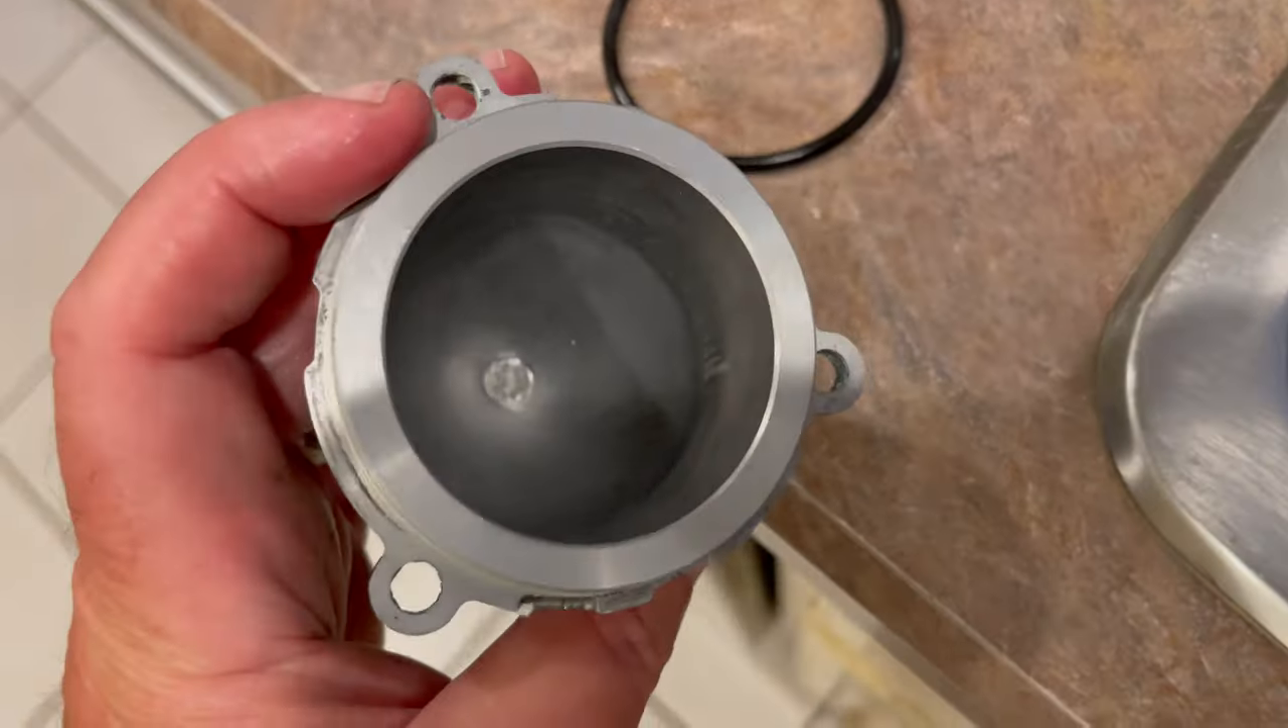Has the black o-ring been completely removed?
Yes.